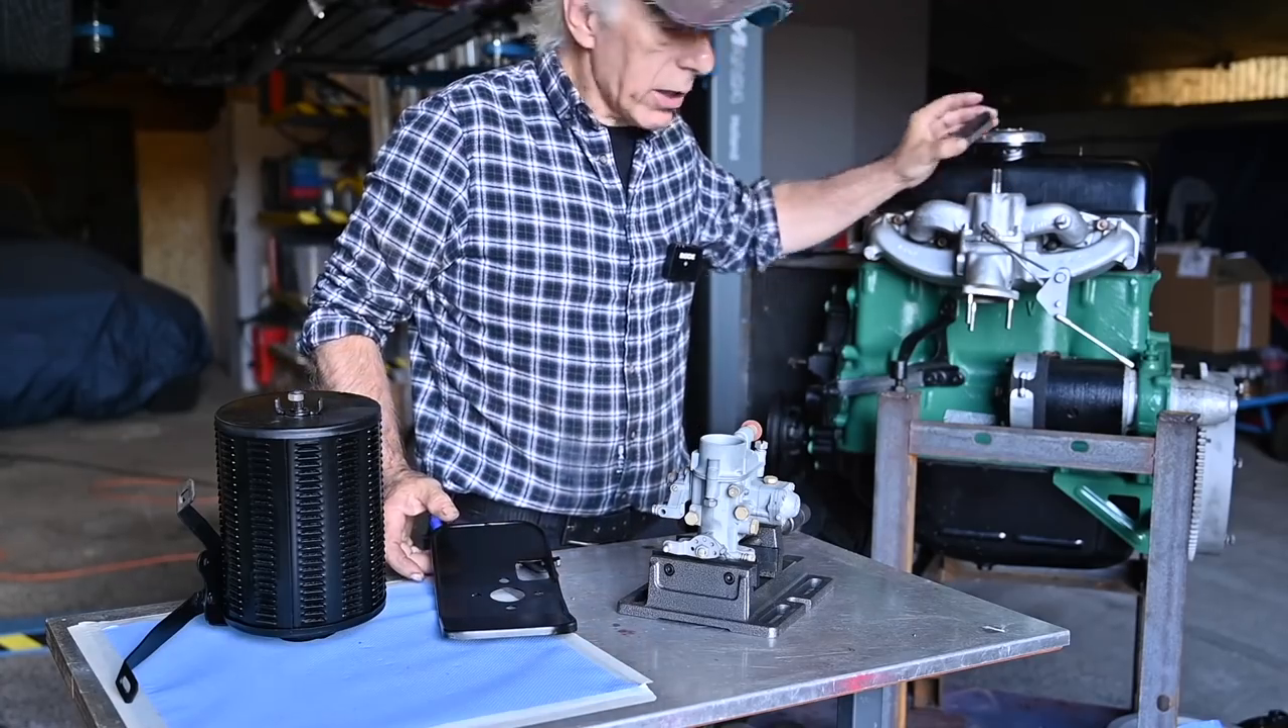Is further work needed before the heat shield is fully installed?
Yes.